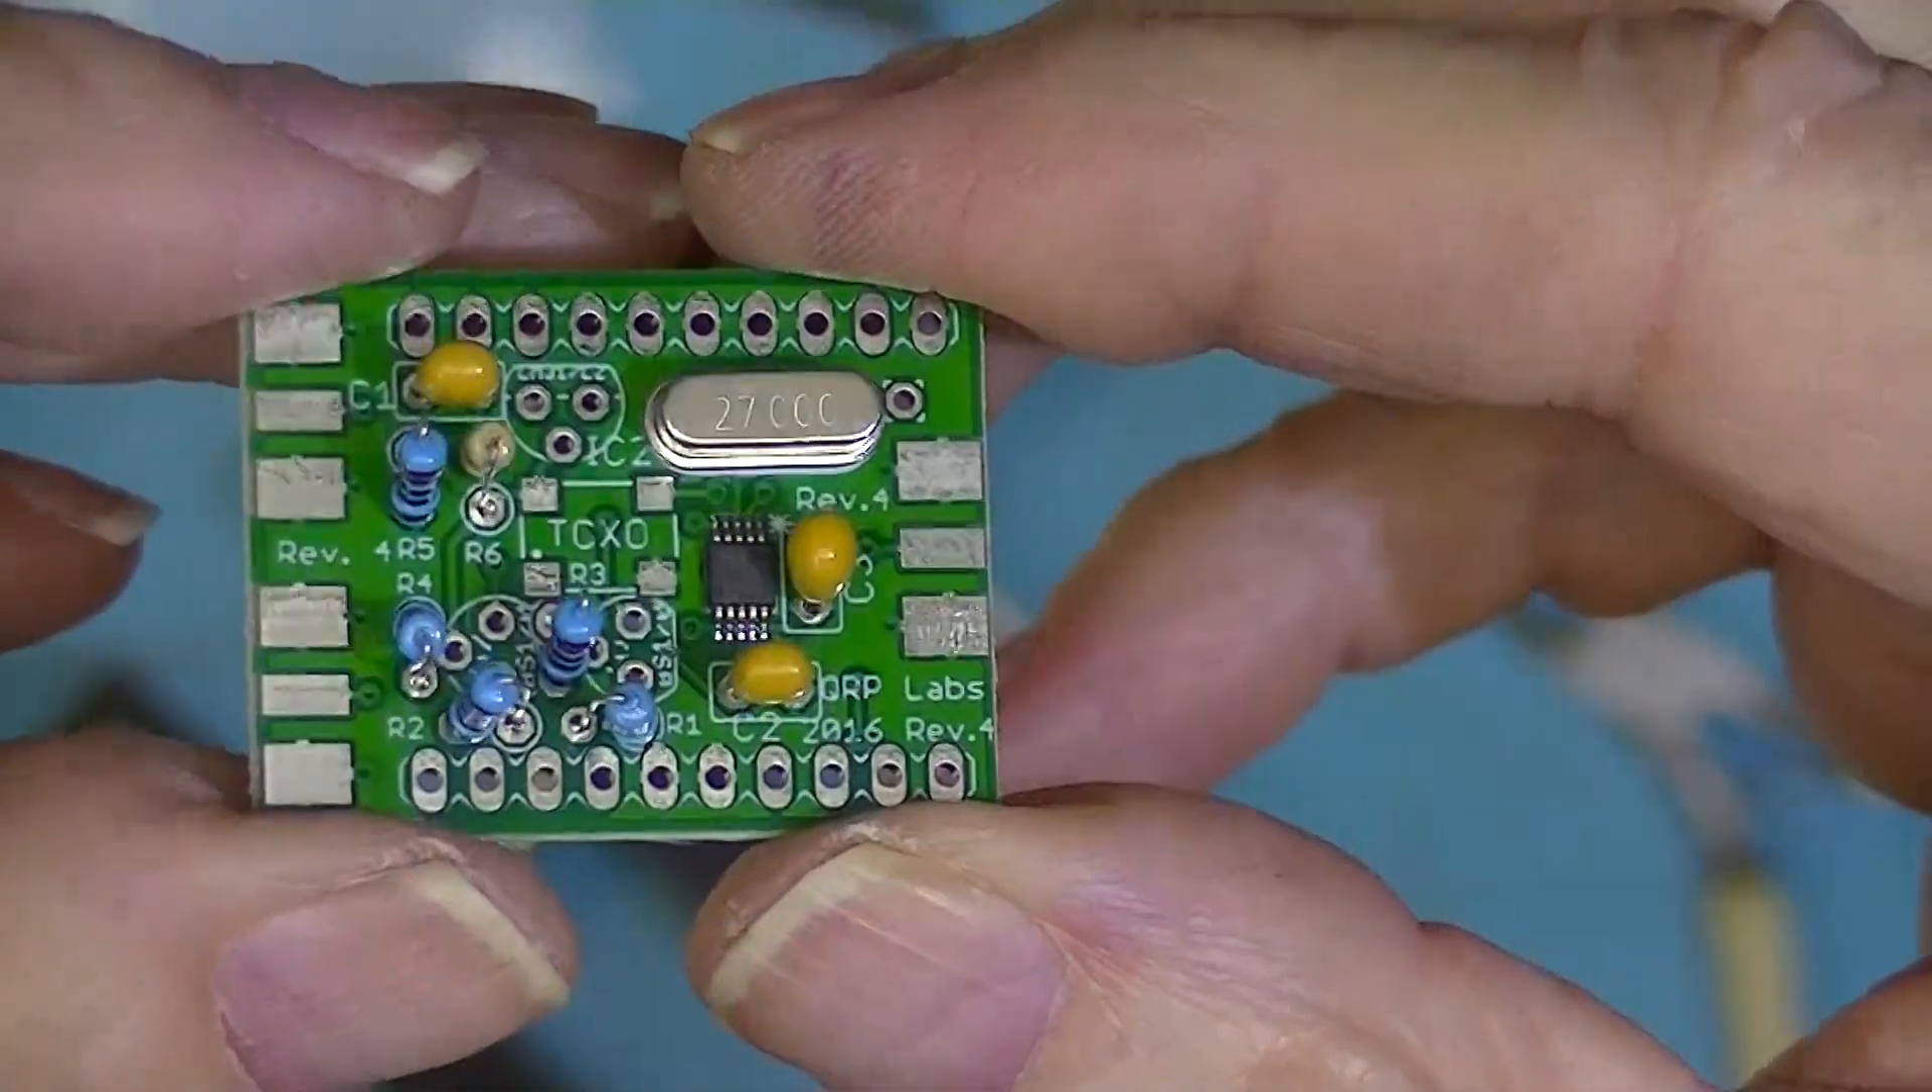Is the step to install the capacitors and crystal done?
Yes.